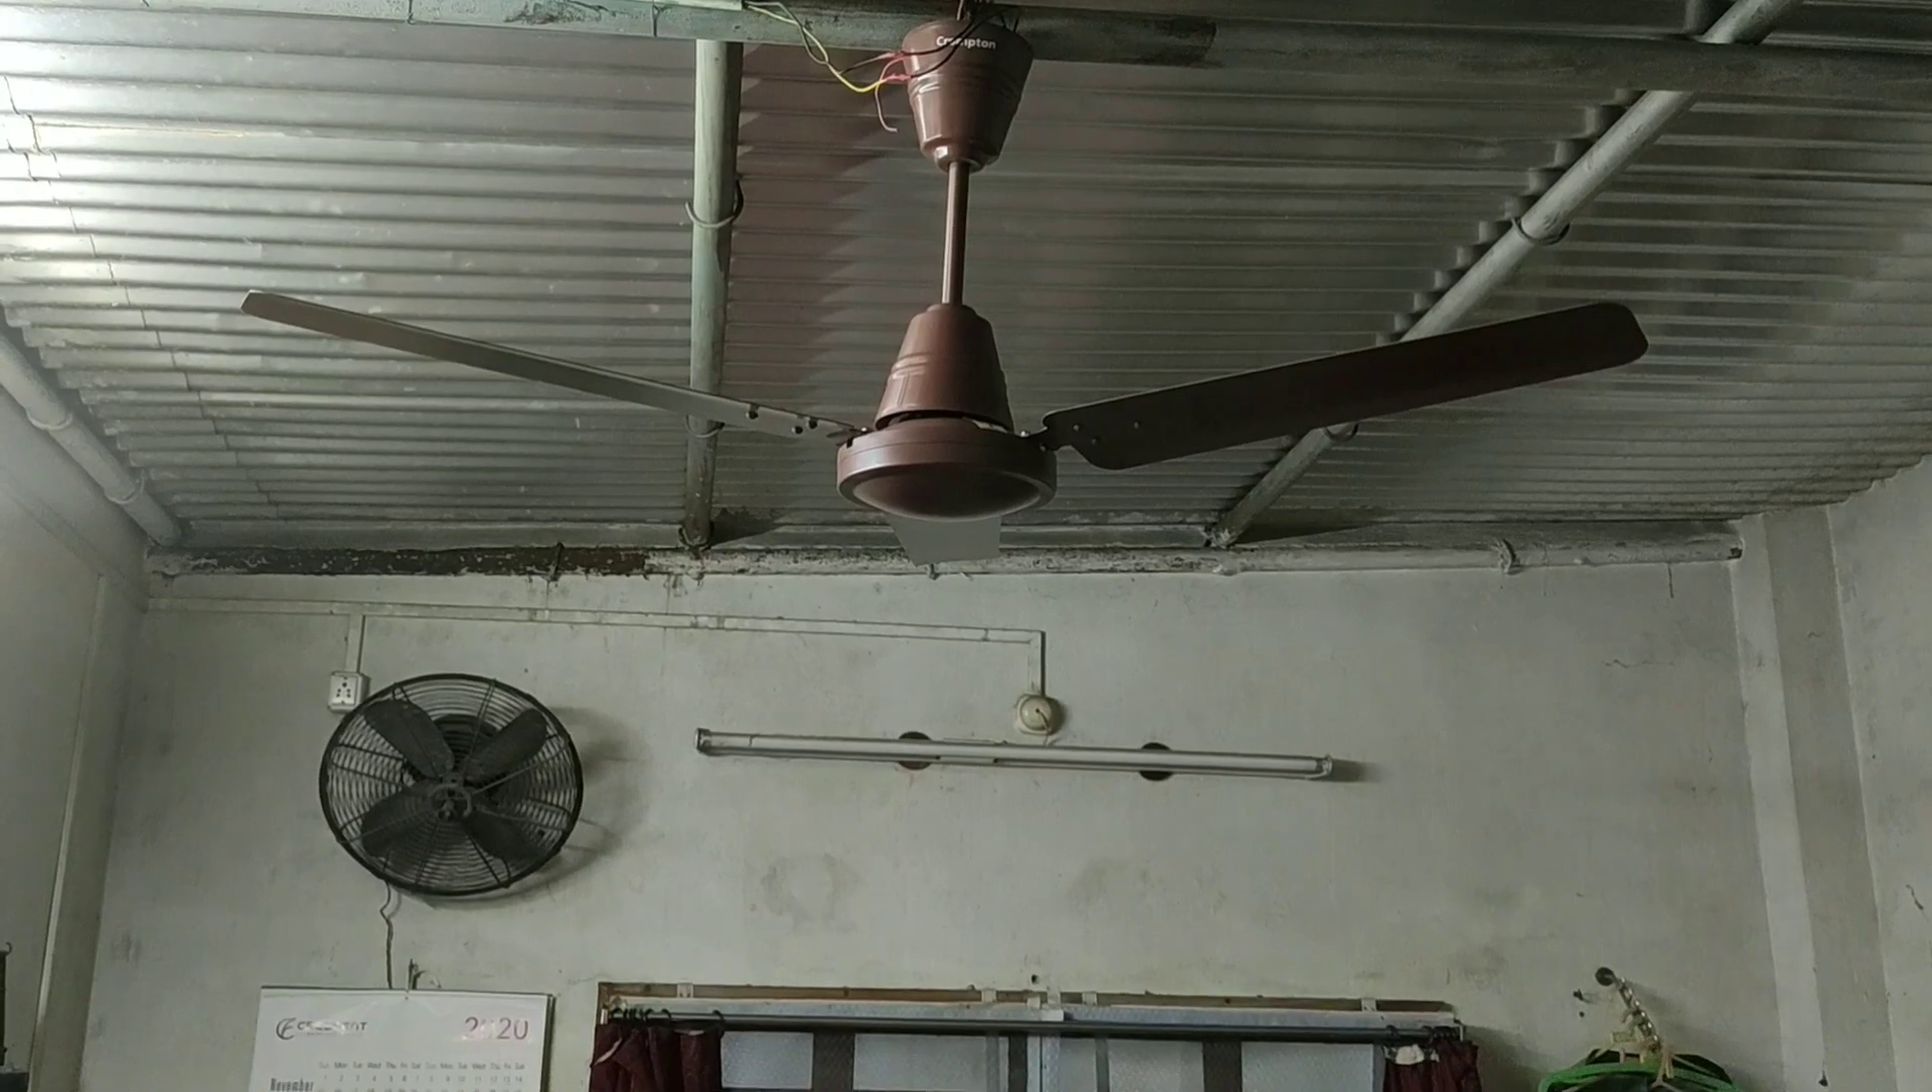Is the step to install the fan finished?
Yes.